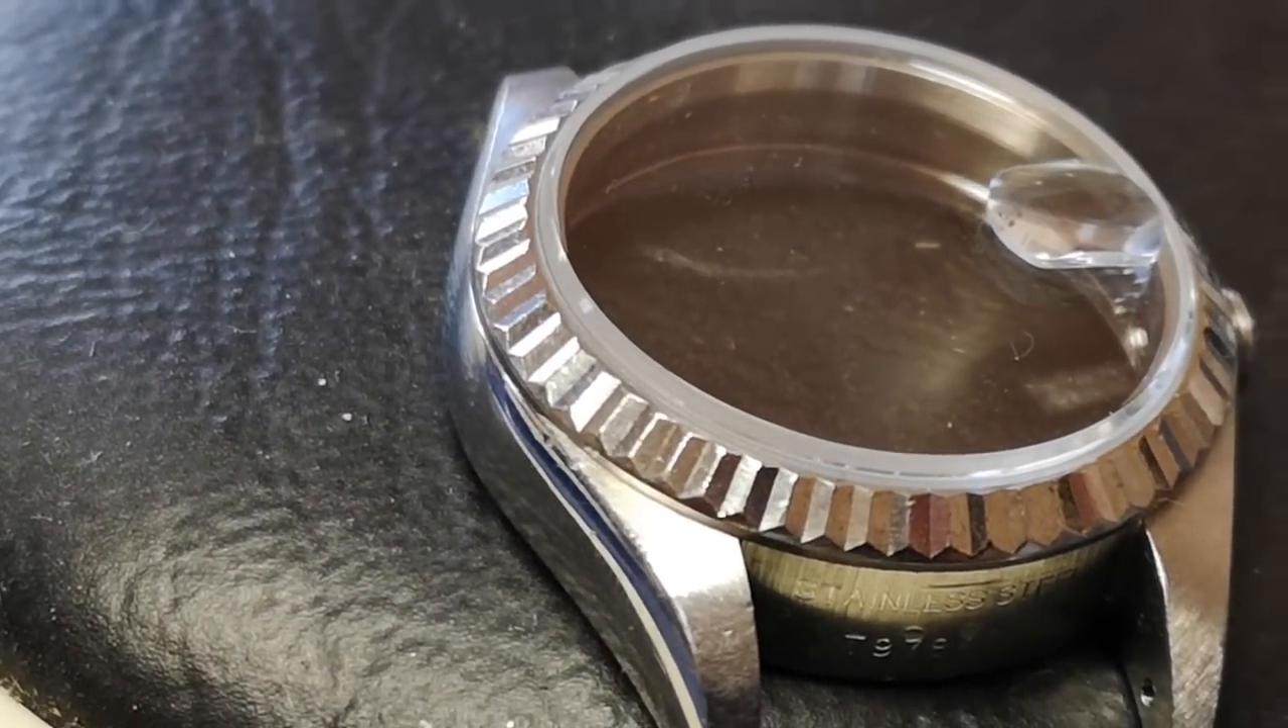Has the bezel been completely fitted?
Yes.